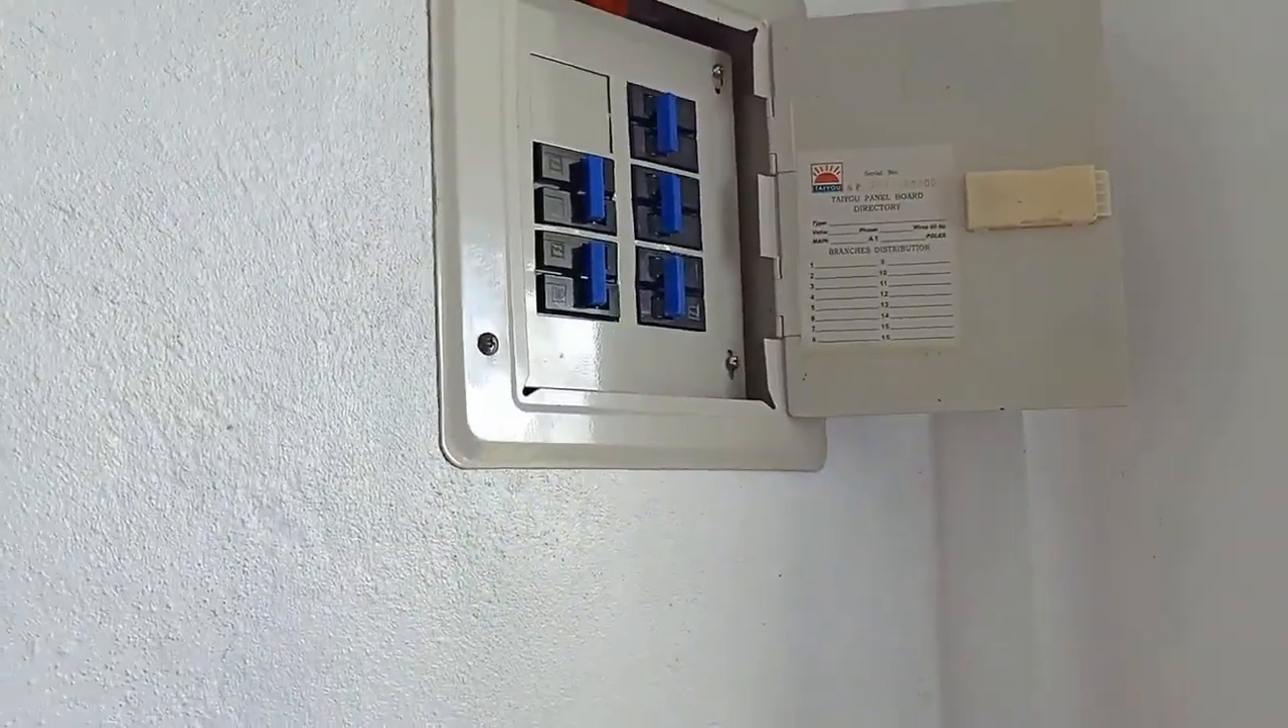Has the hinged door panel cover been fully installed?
Yes.